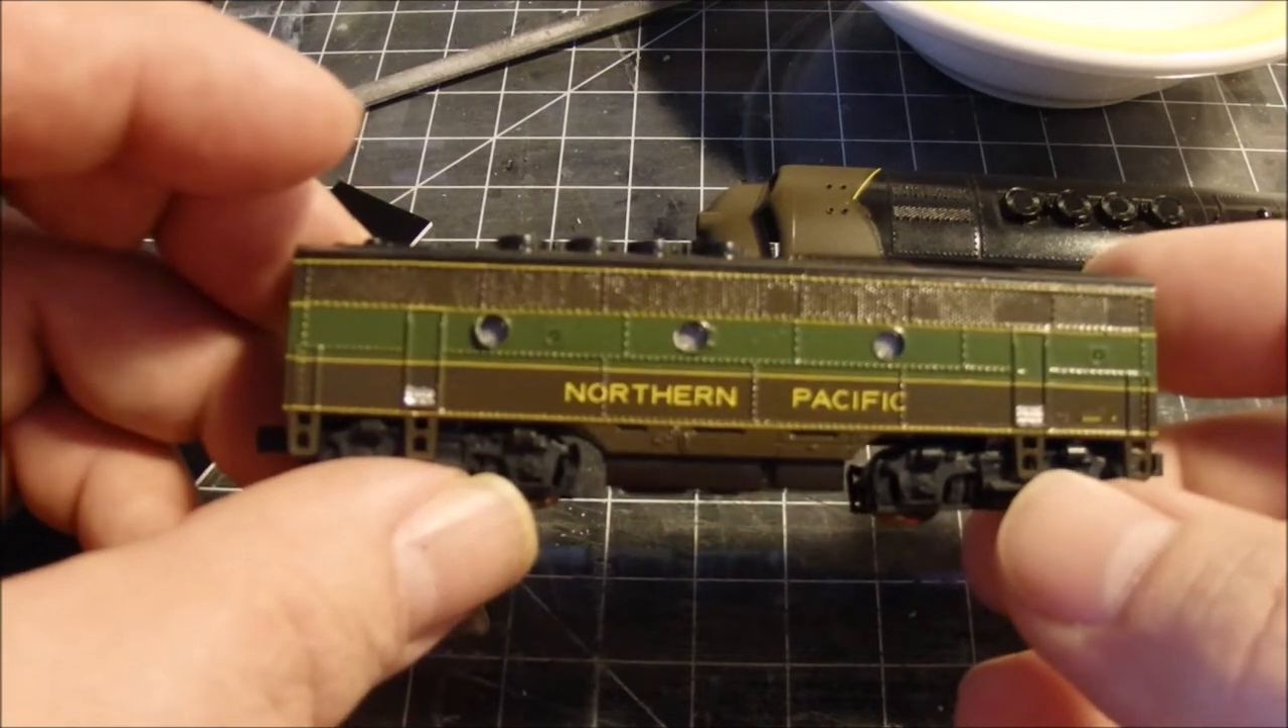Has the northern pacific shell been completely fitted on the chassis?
Yes.